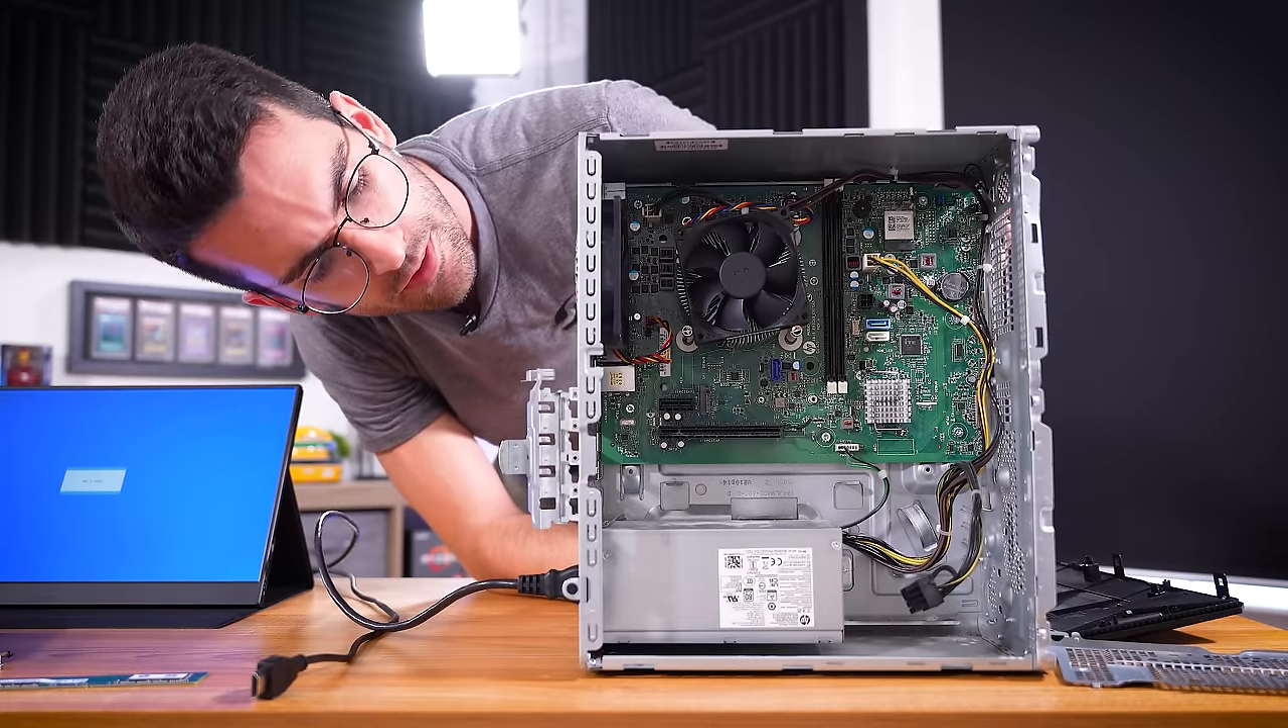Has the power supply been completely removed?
No.